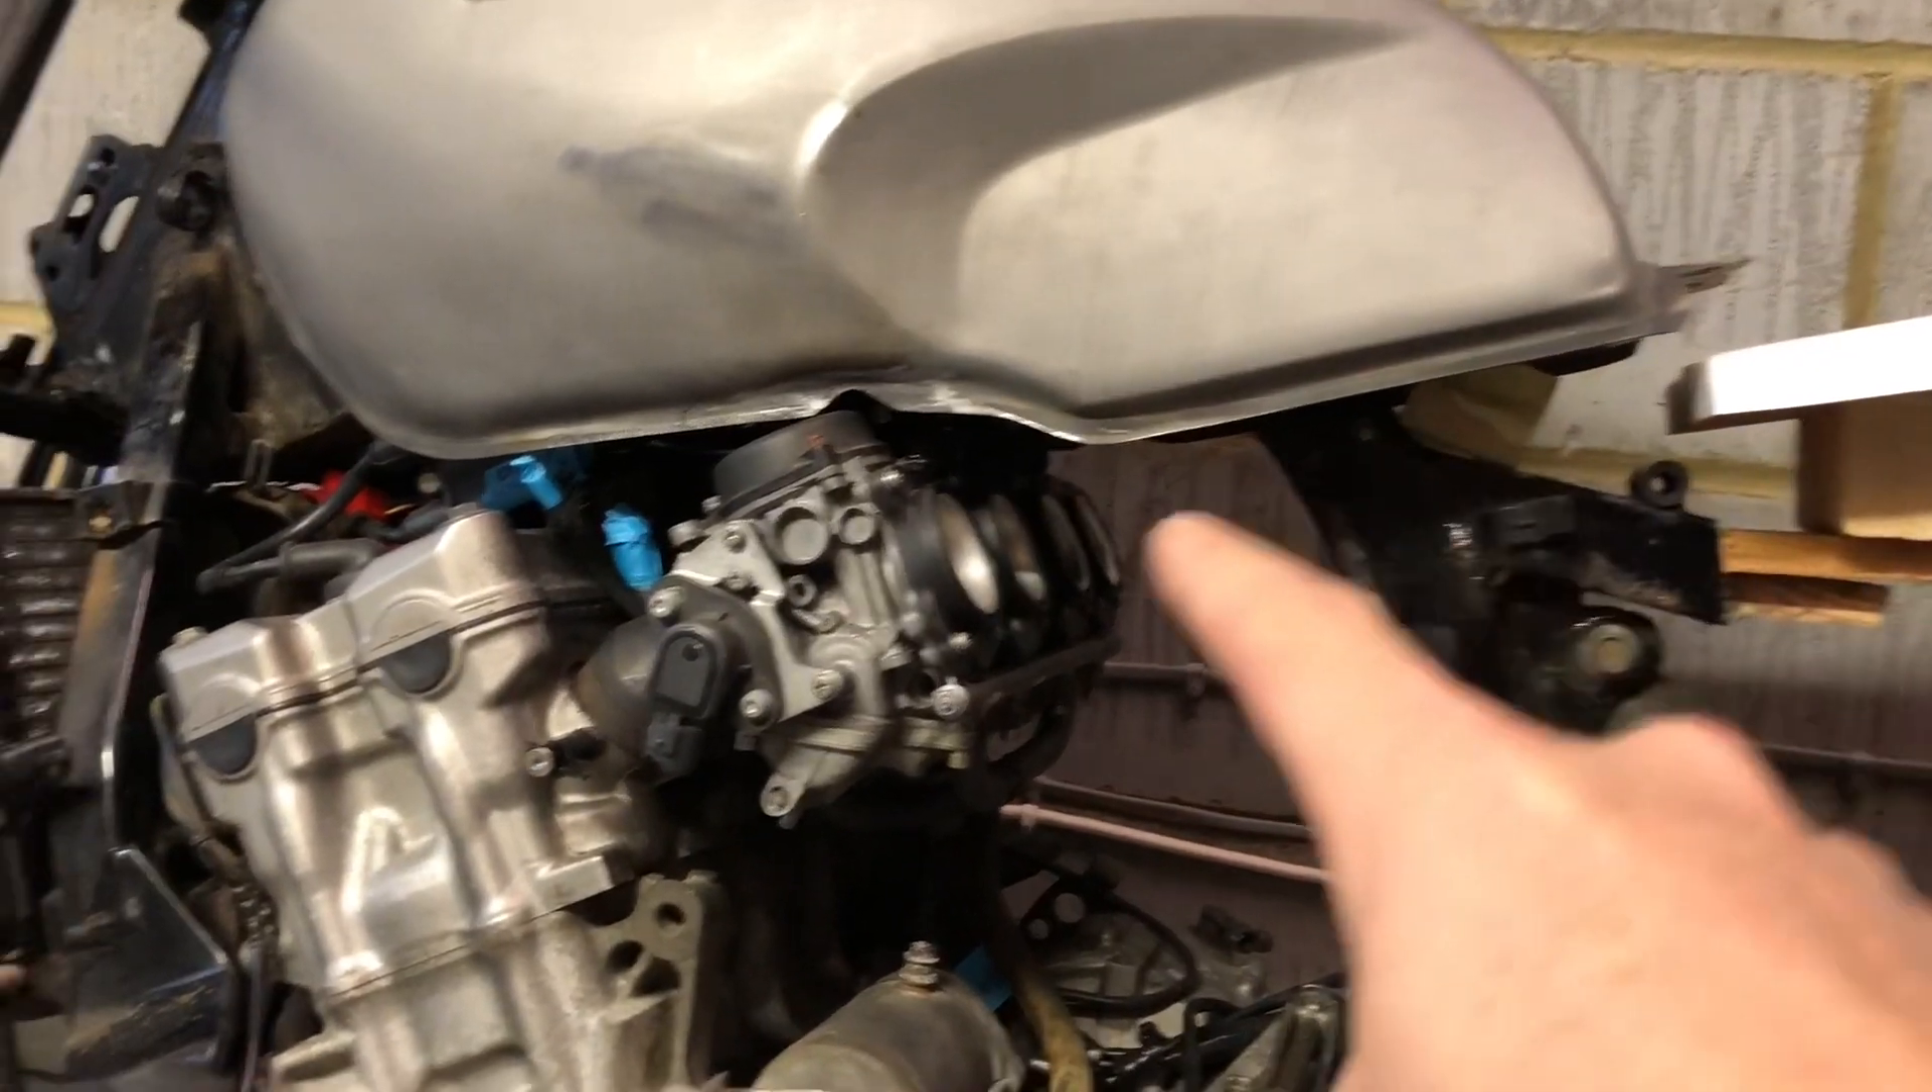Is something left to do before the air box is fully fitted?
Yes.